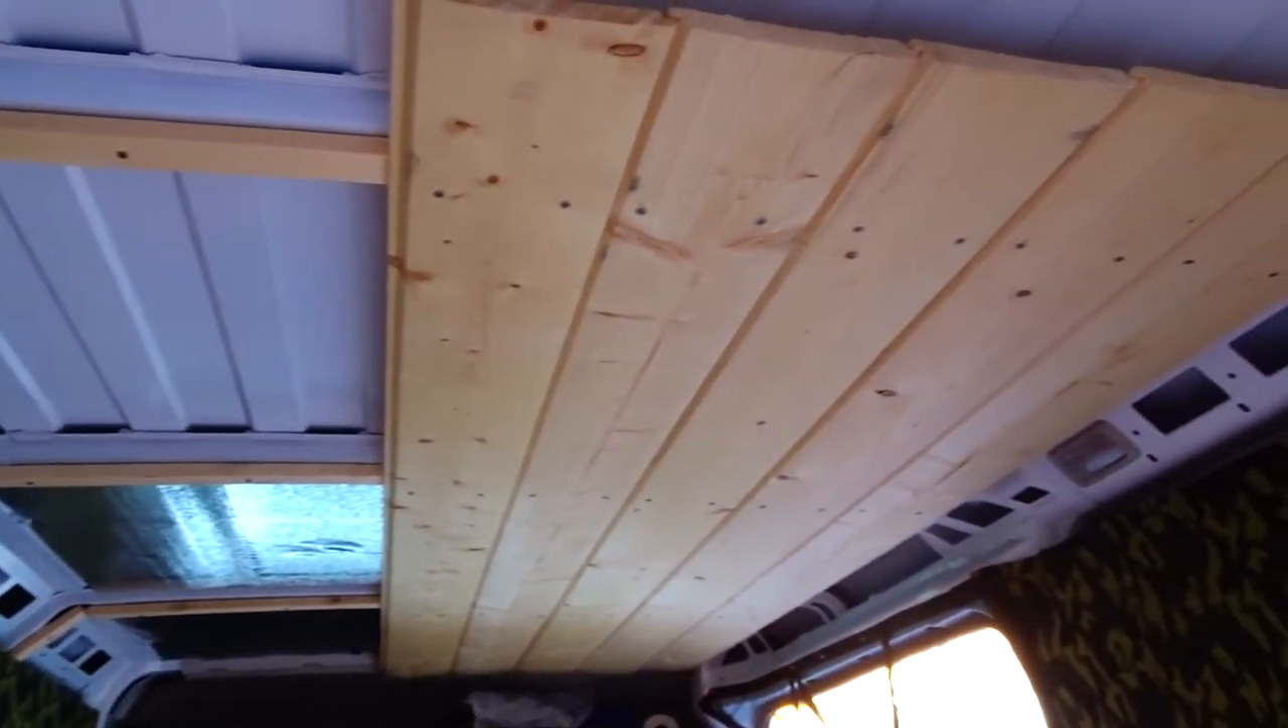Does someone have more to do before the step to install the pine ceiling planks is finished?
Yes.